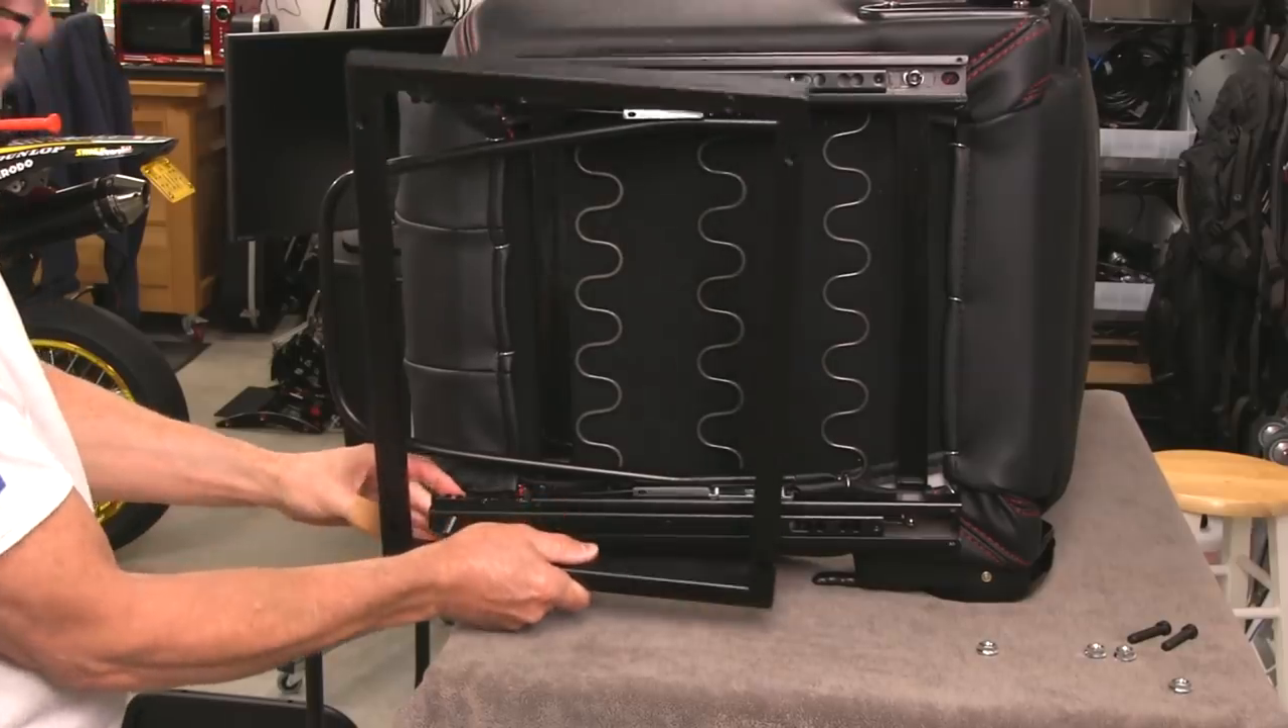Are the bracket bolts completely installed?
No.